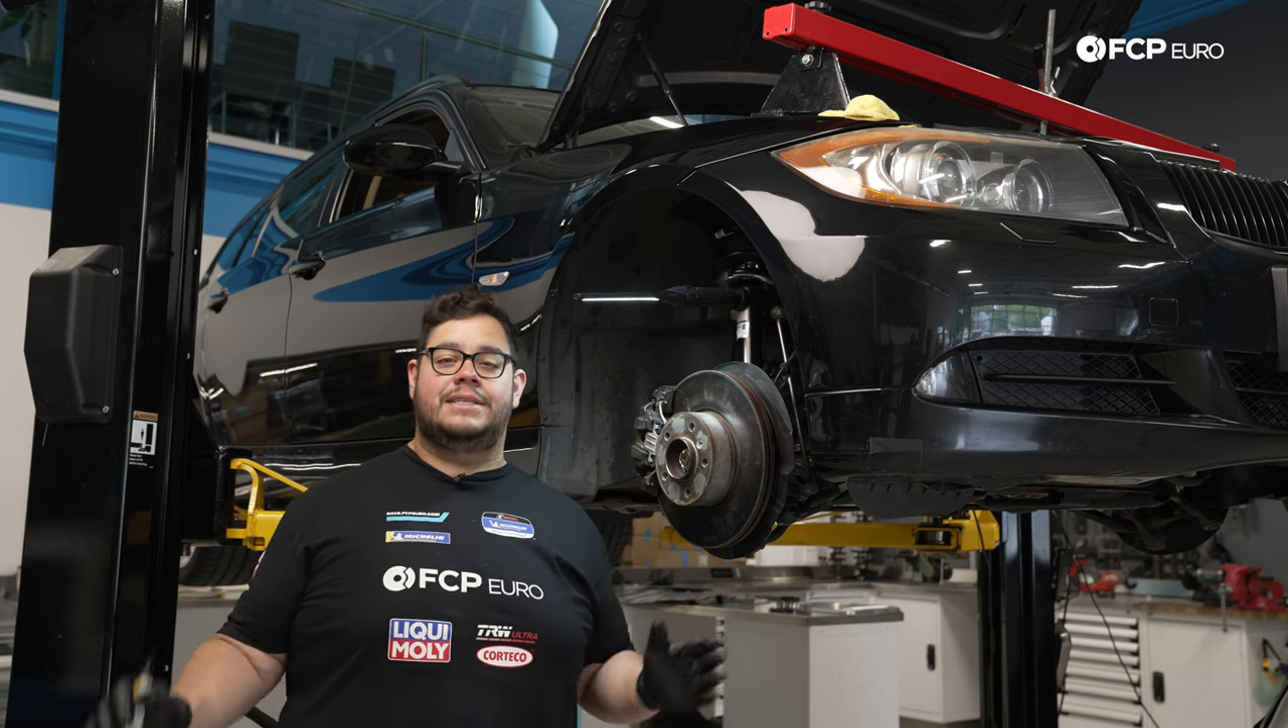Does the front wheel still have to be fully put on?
Yes.